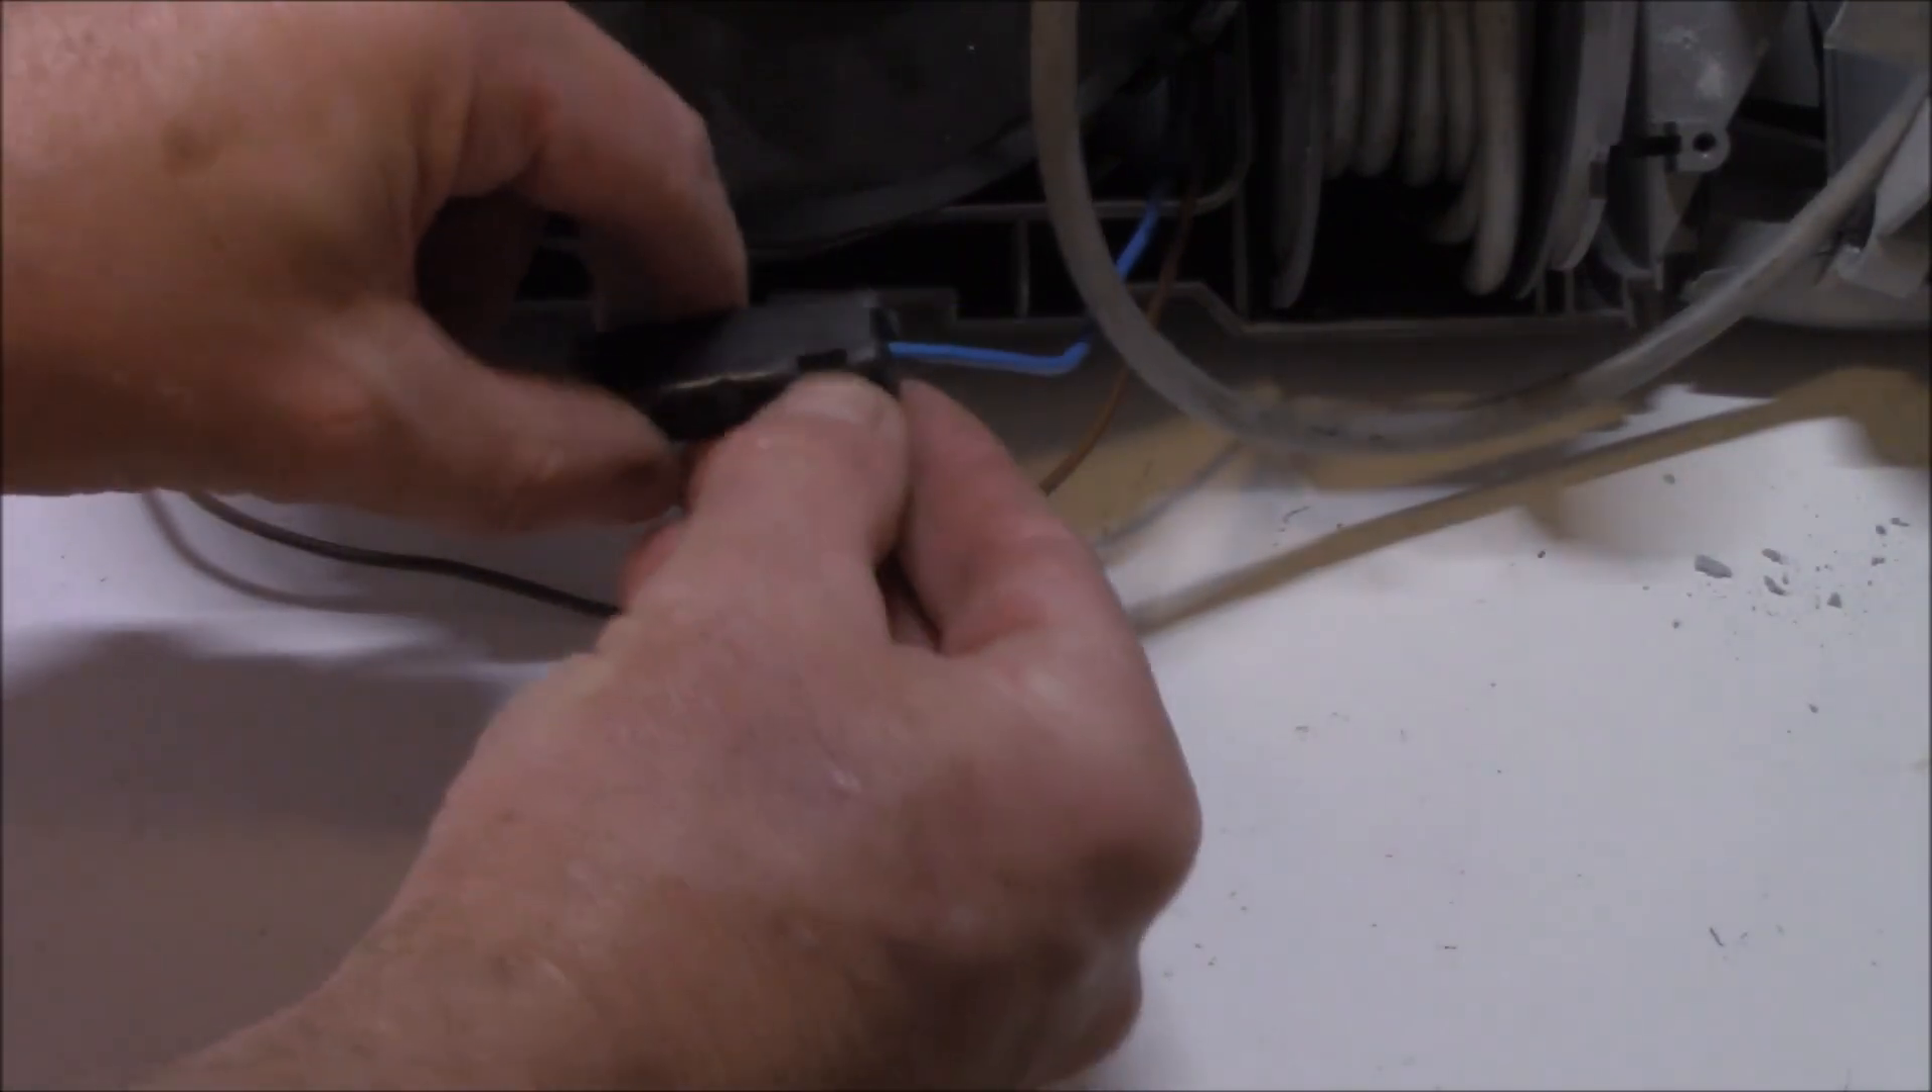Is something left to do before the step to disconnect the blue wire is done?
Yes.